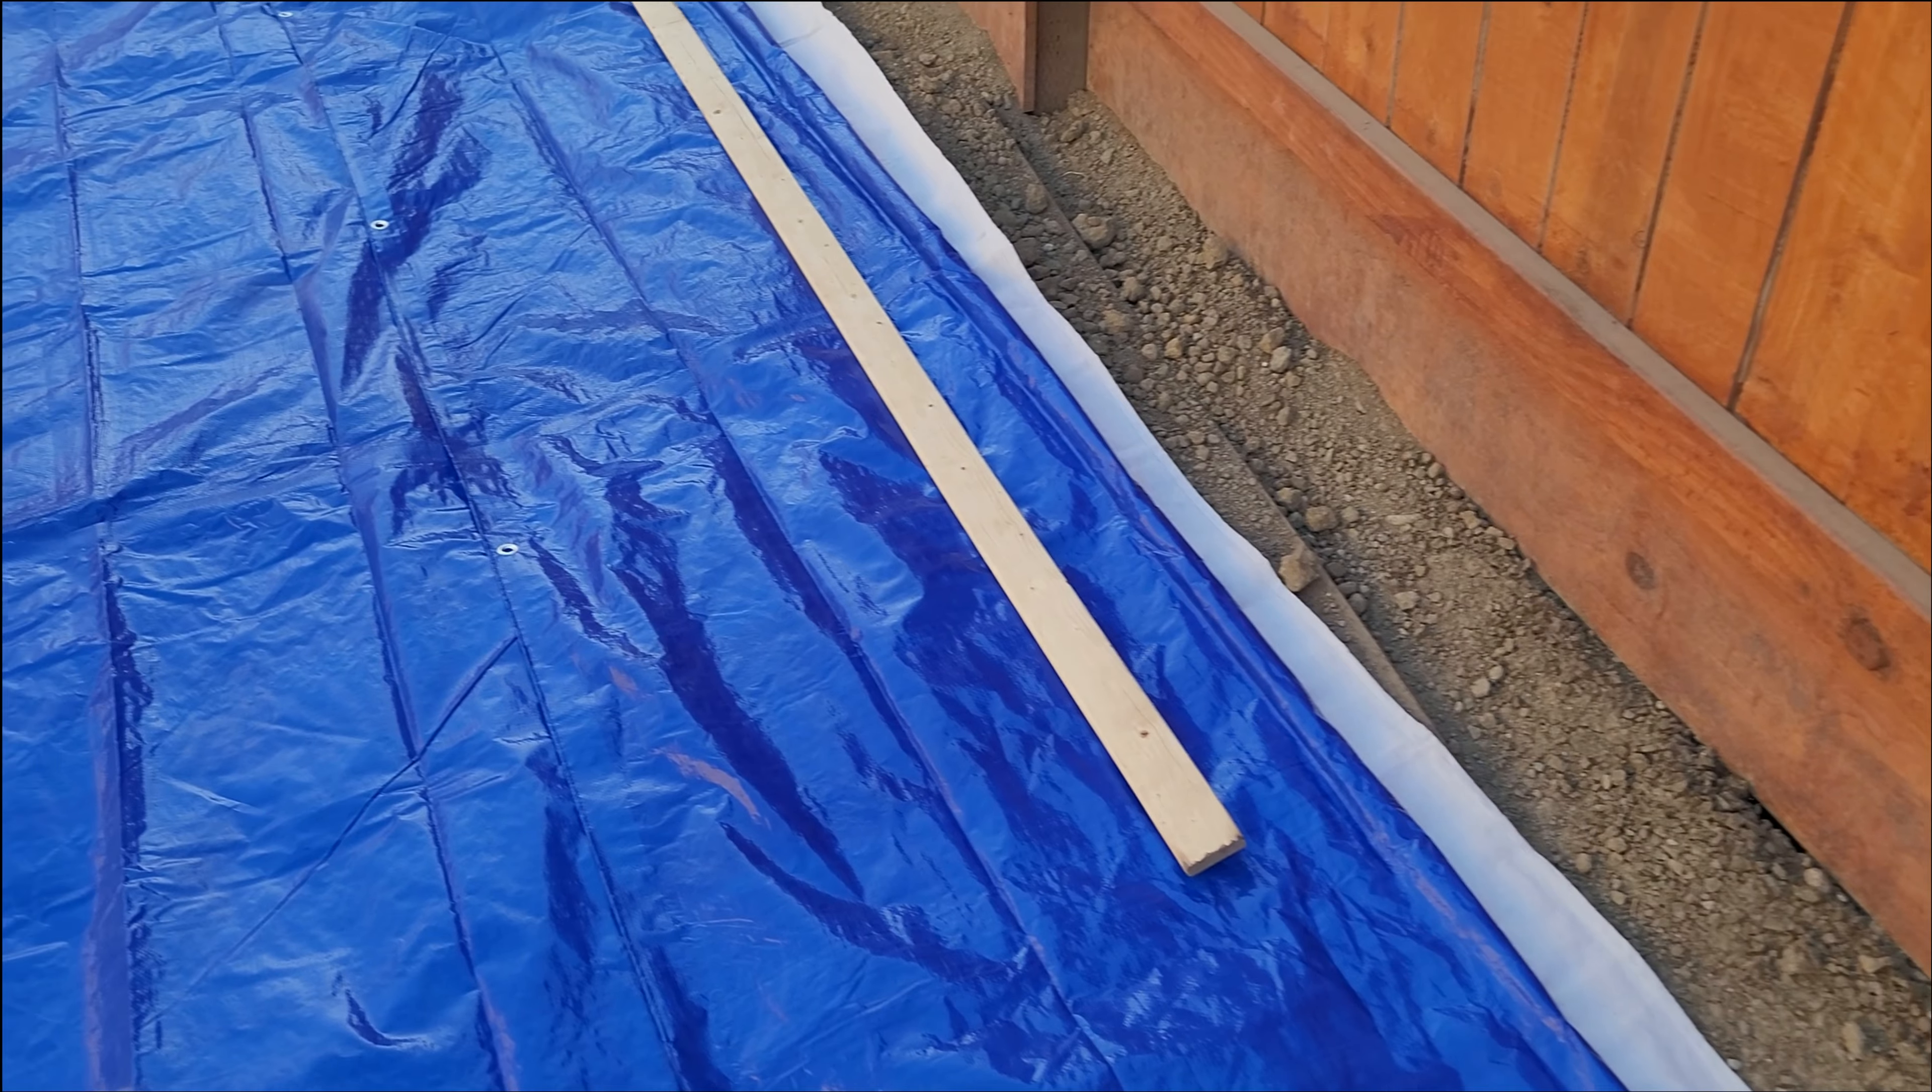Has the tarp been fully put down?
Yes.